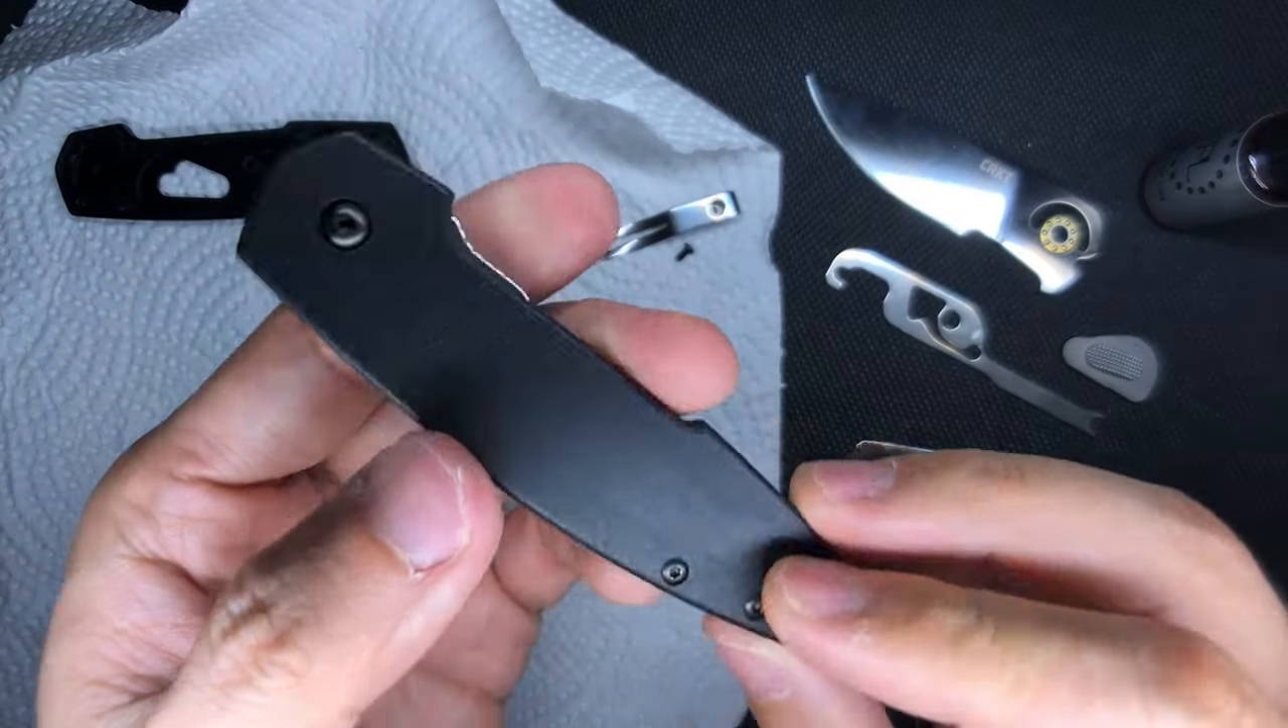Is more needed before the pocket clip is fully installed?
Yes.